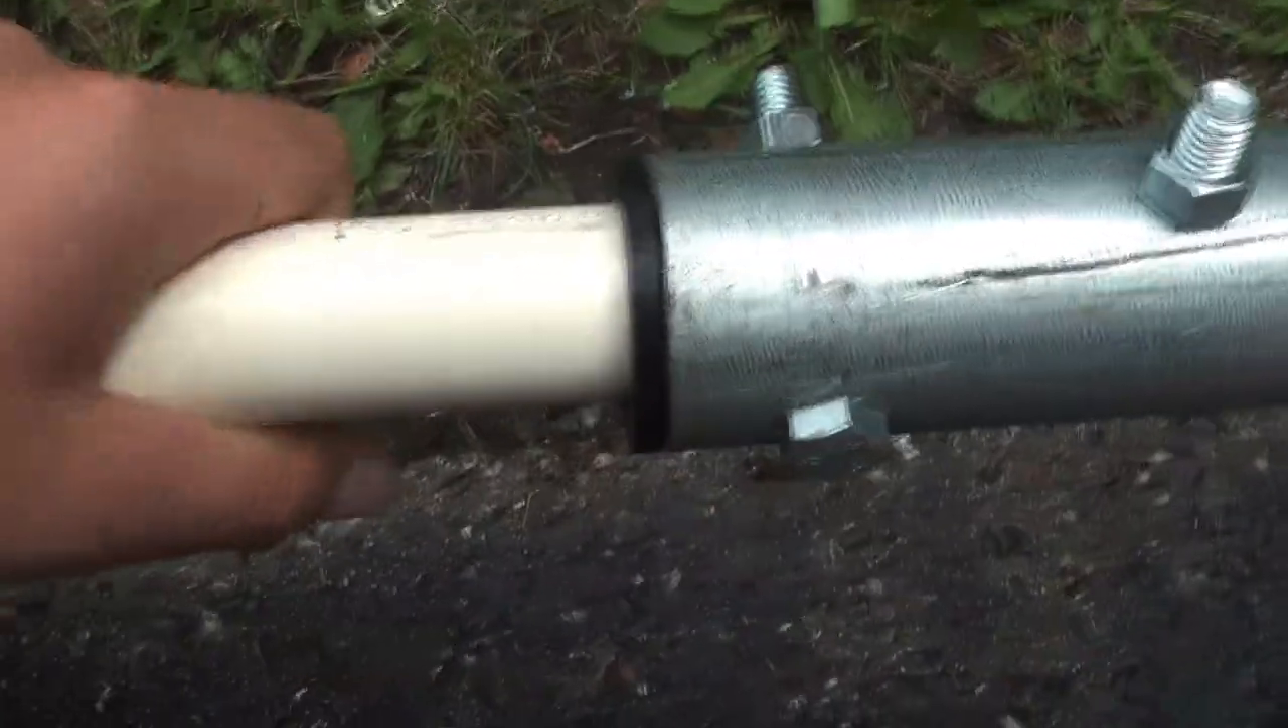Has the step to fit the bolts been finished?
Yes.